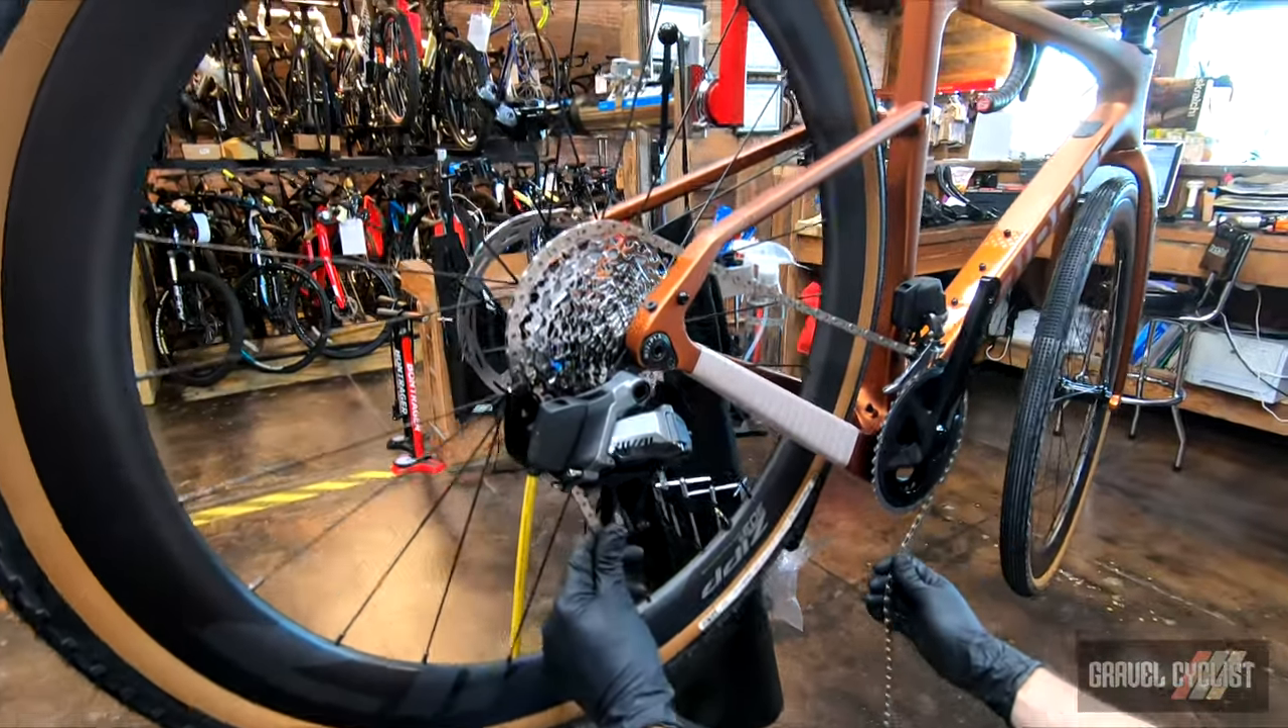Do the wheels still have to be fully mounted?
No.